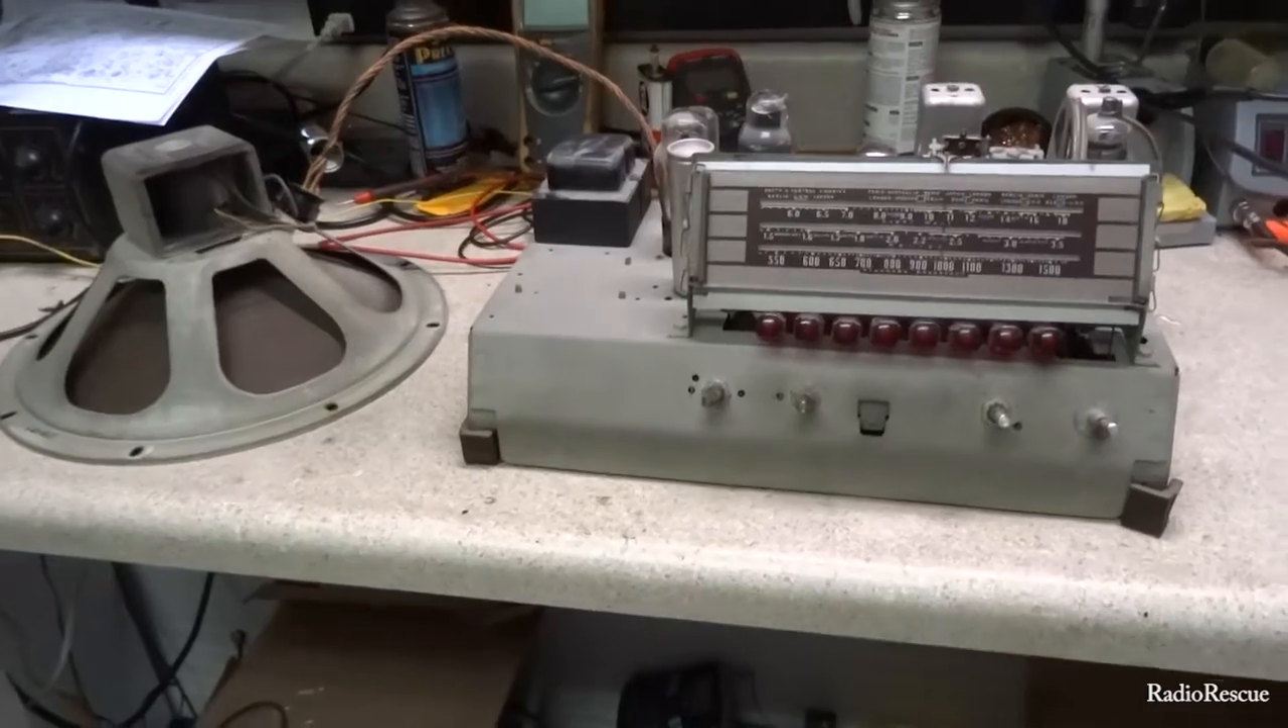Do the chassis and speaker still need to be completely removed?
No.